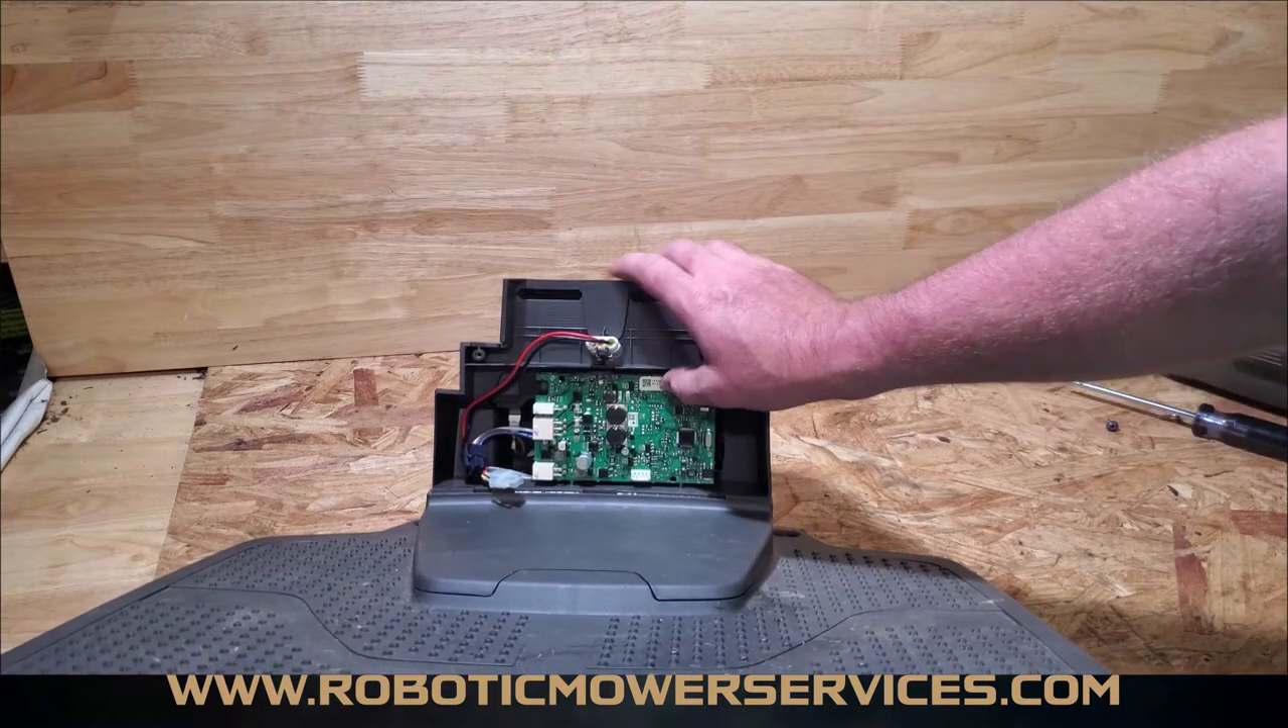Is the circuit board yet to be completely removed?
Yes.